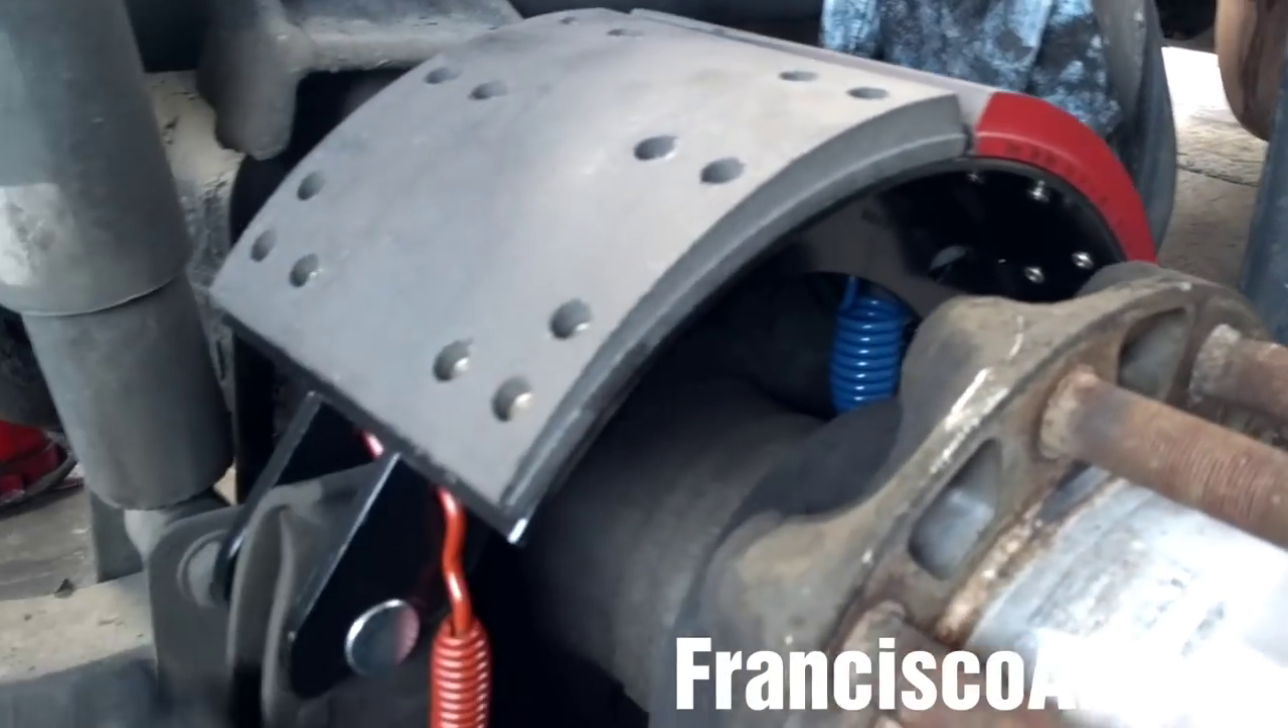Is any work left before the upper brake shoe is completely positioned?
No.